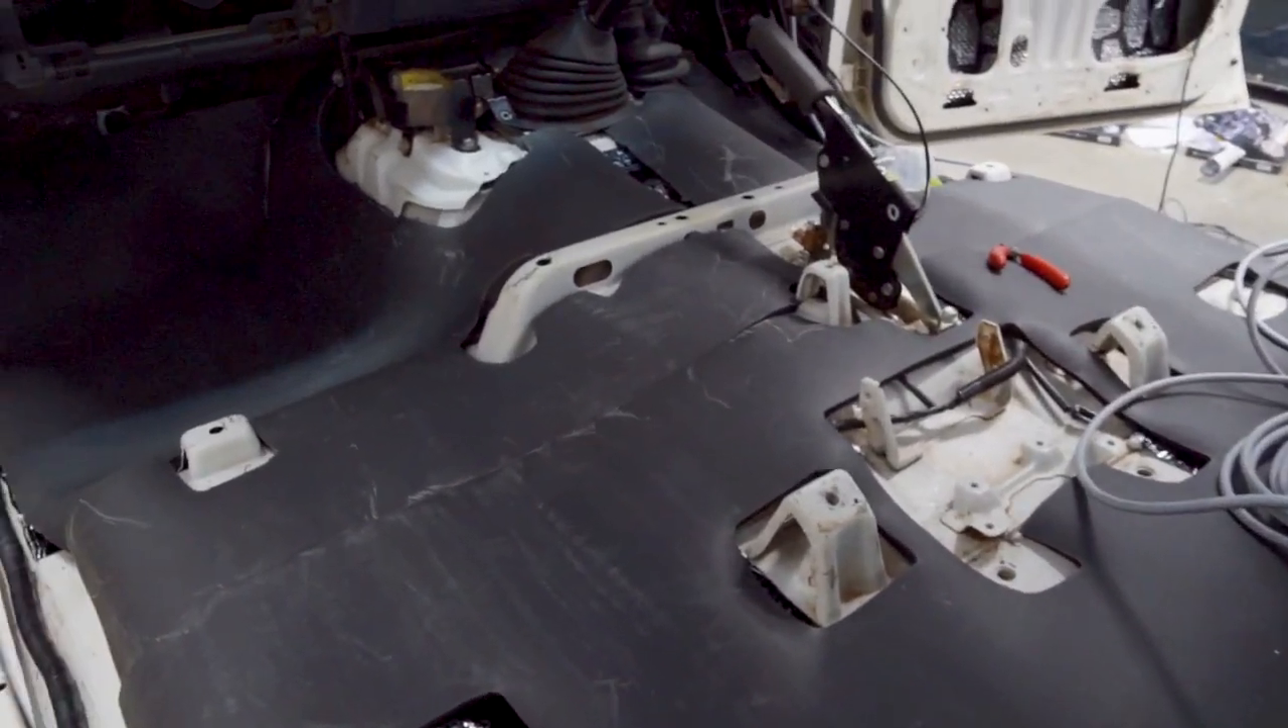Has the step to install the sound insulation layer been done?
Yes.